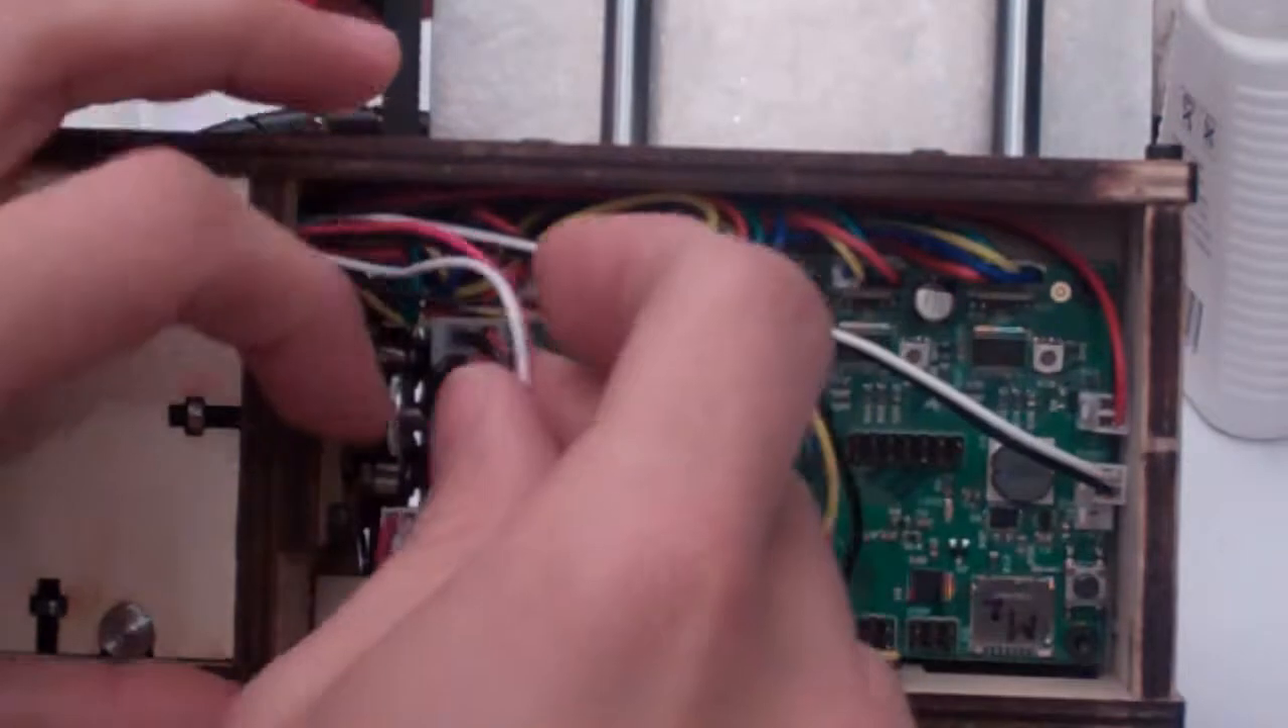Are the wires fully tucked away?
No.